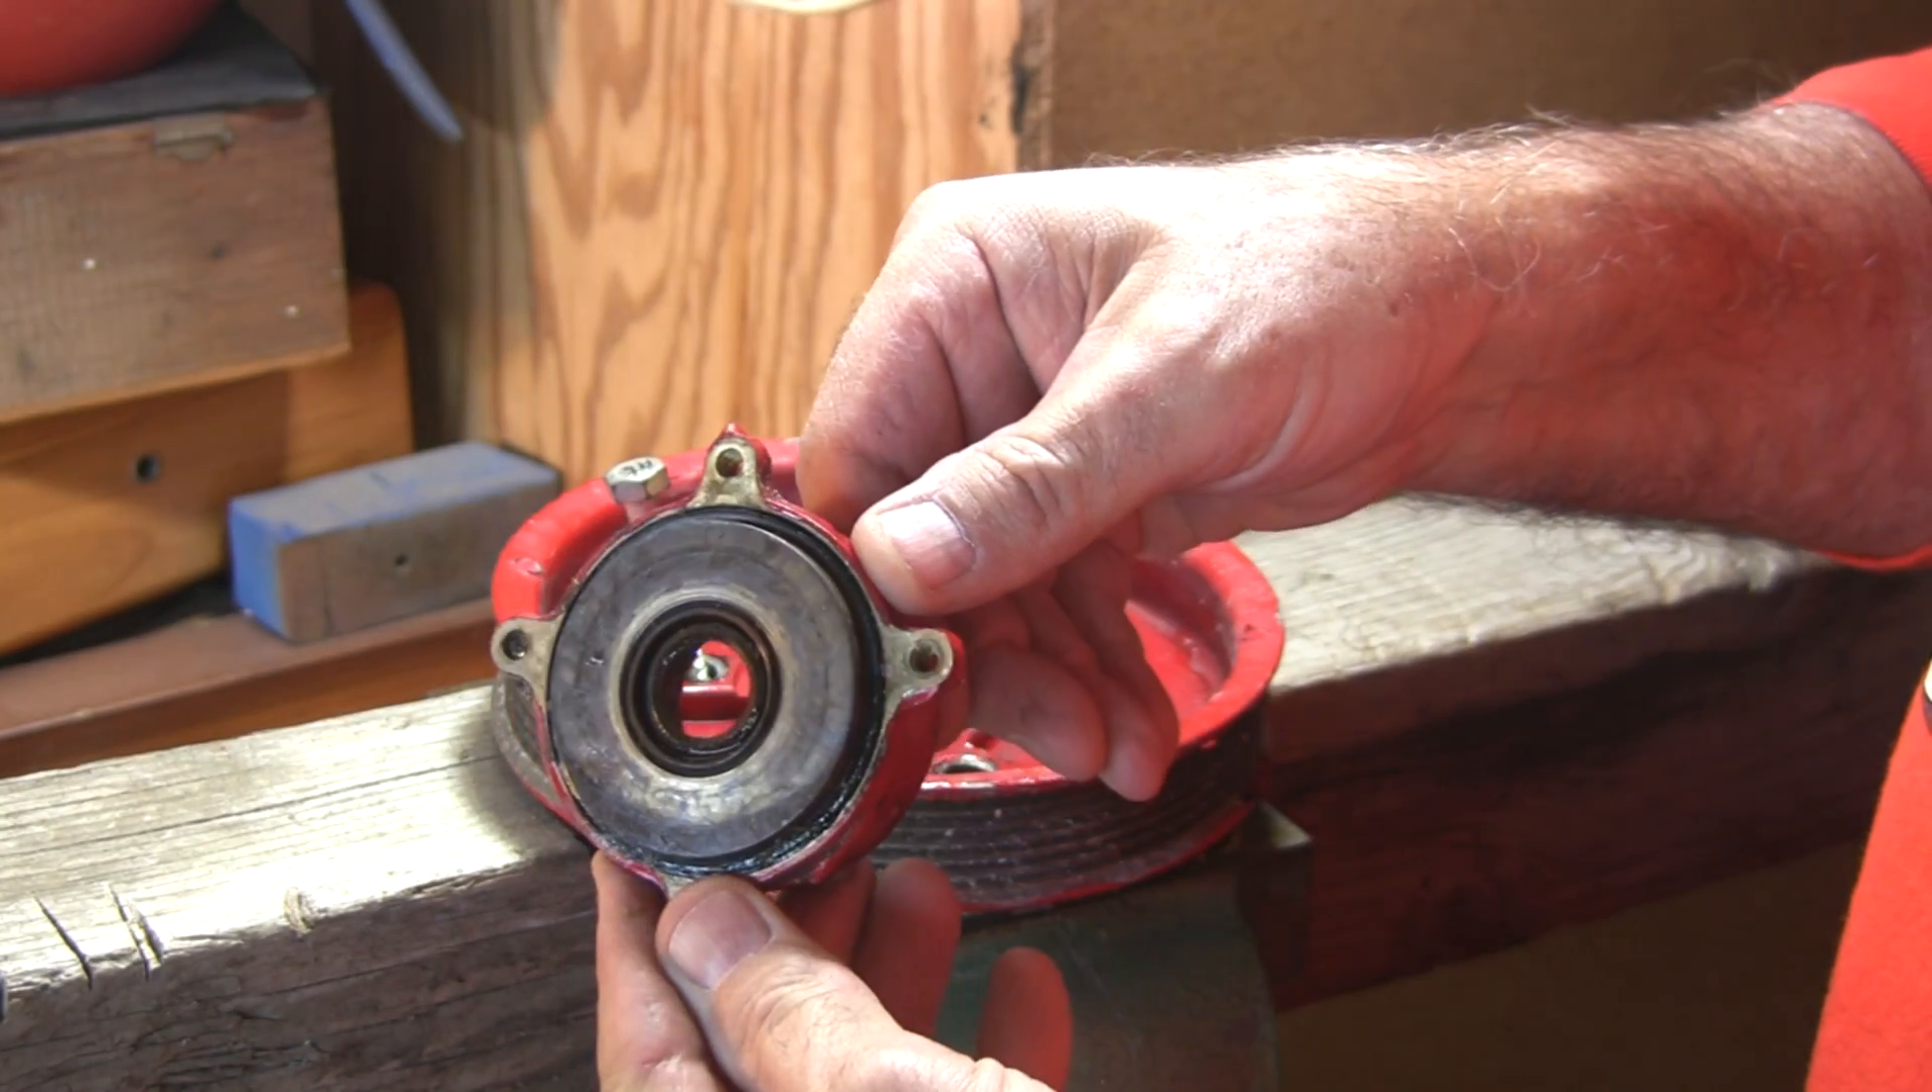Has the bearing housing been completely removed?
Yes.